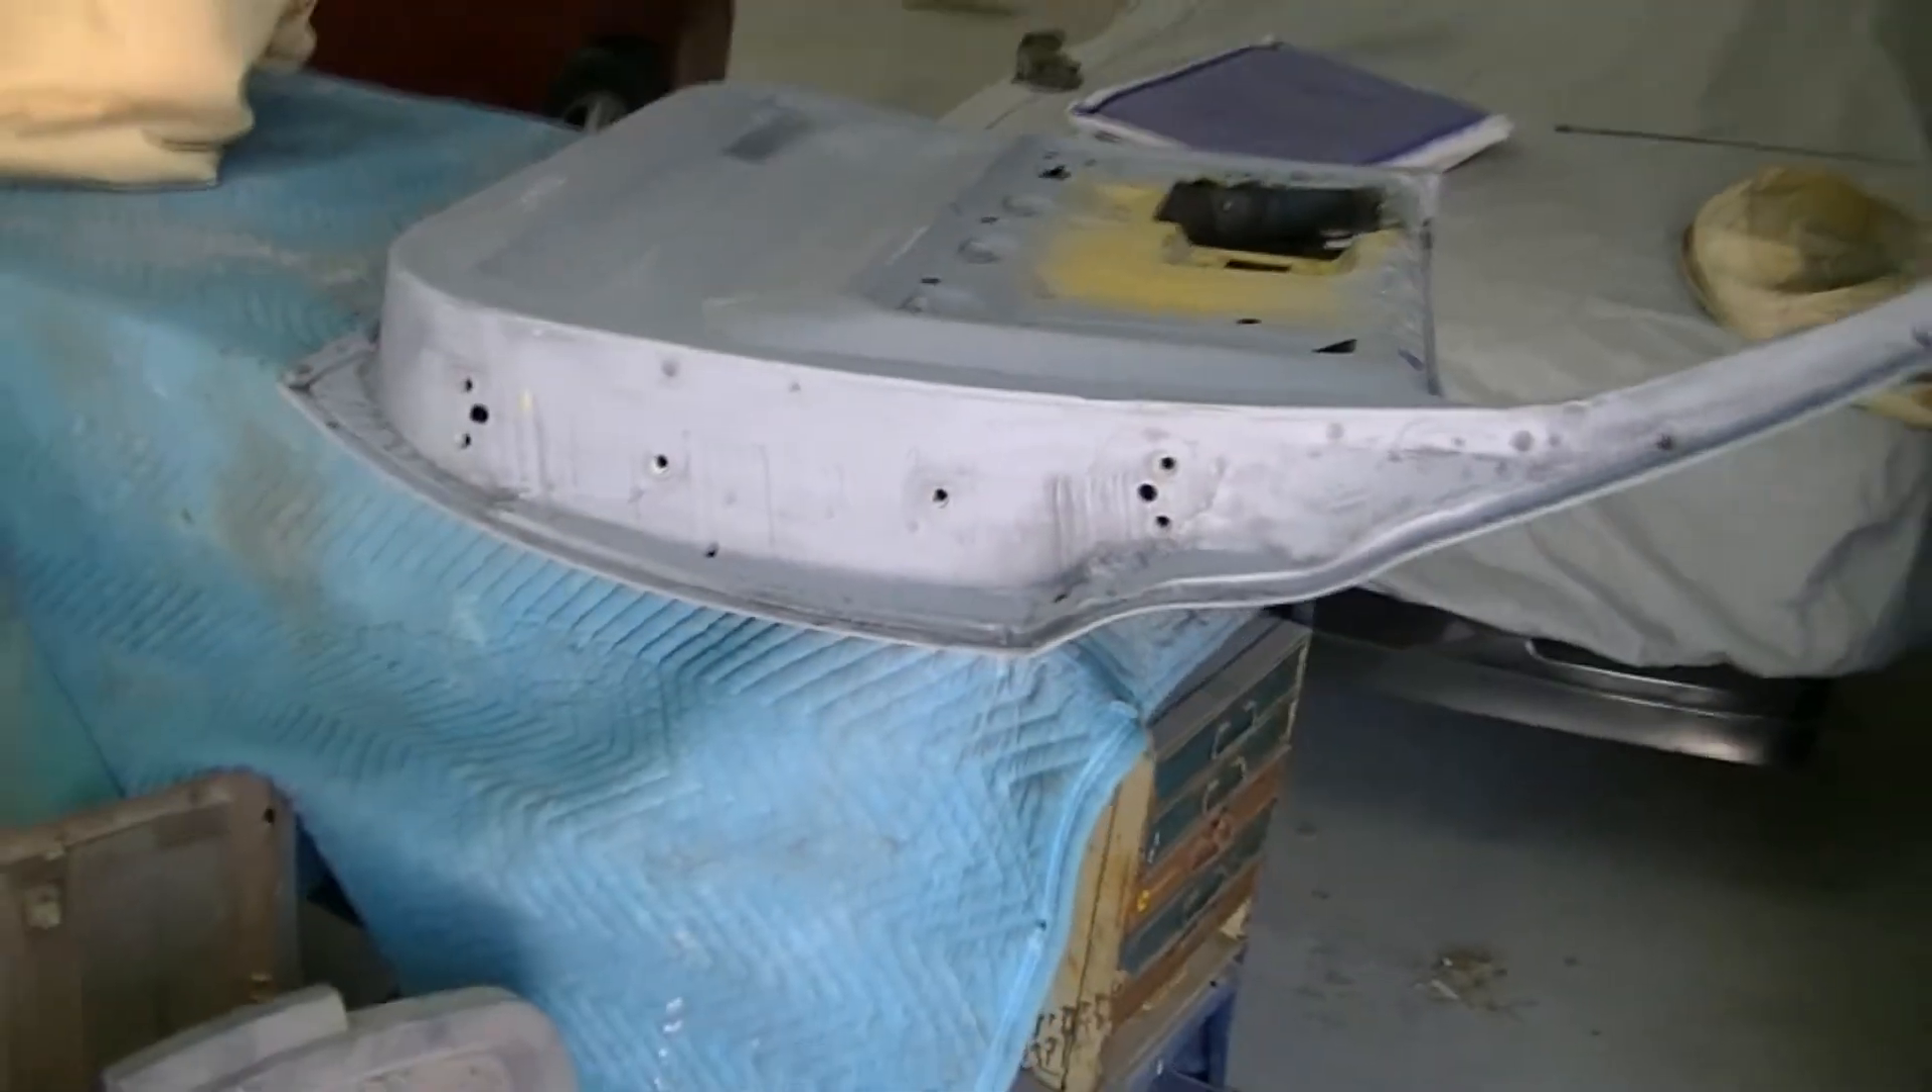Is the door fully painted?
No.